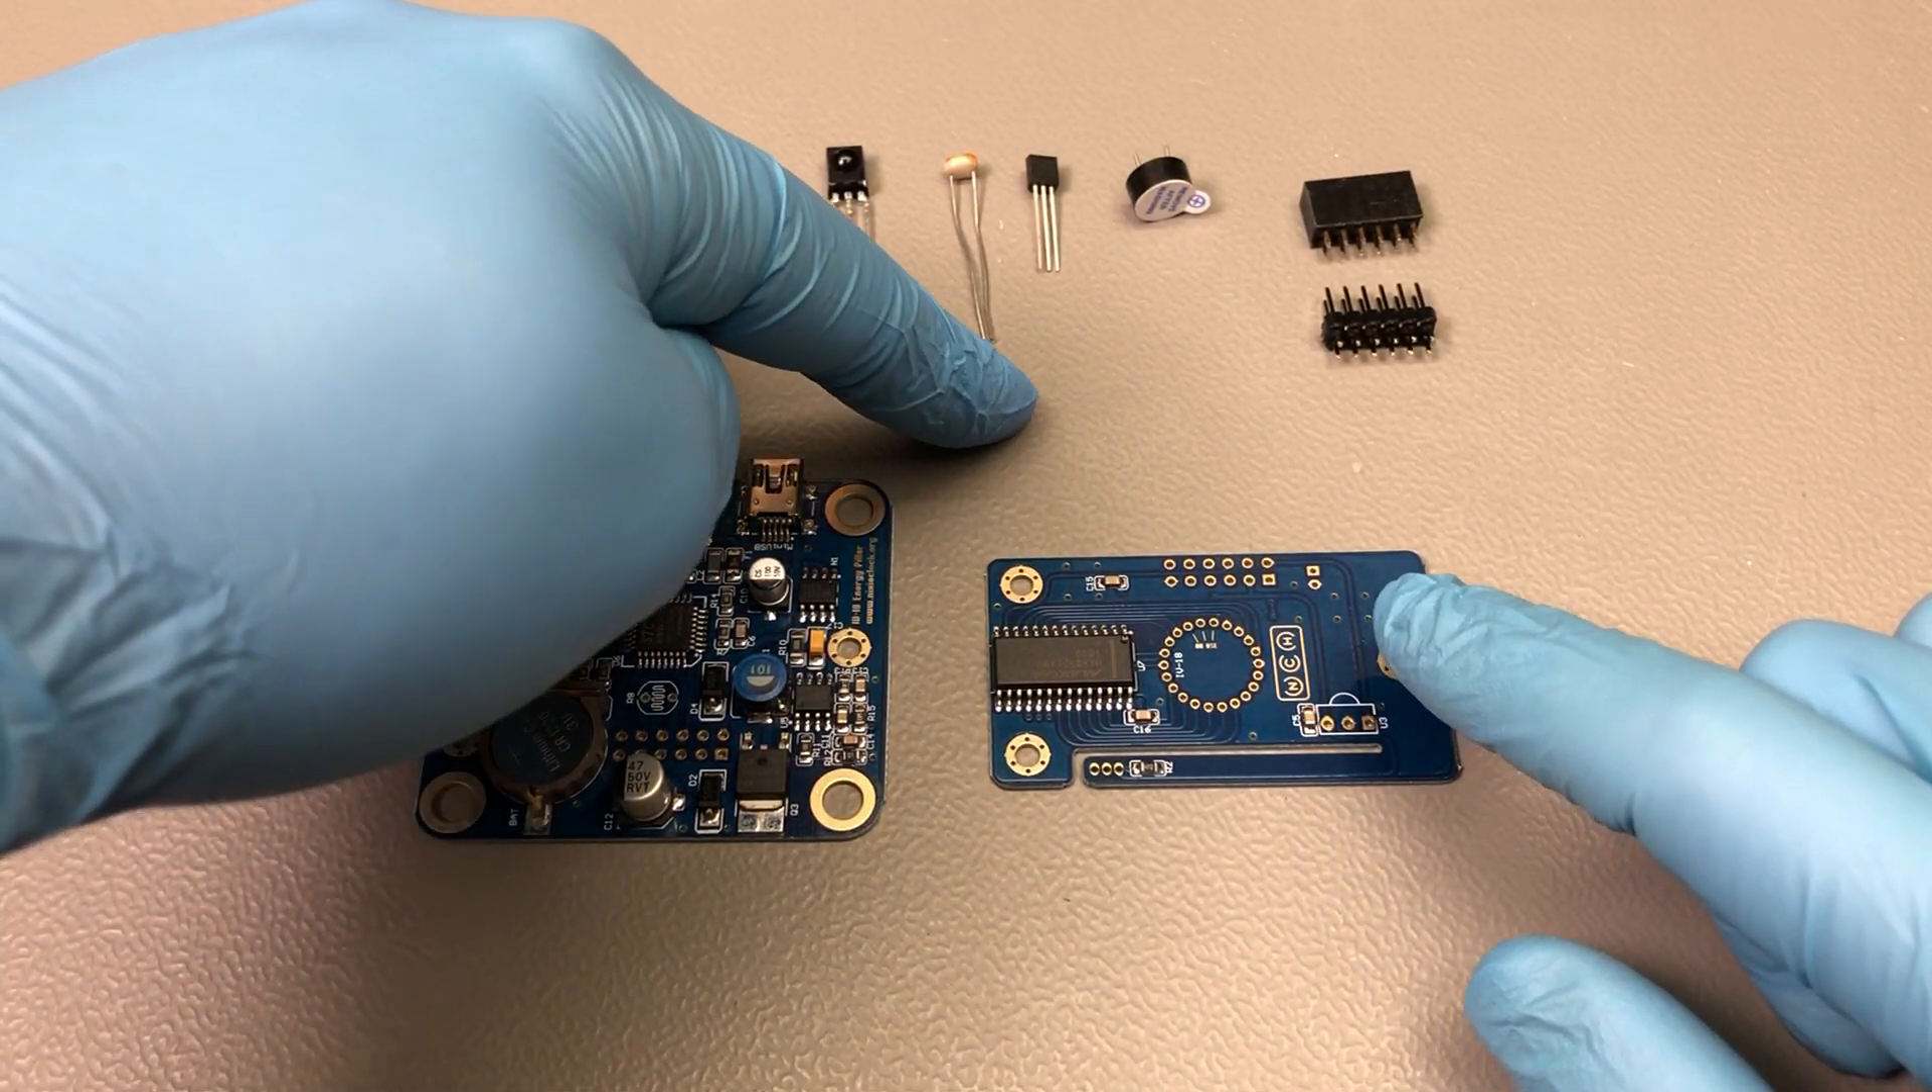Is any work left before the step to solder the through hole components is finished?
Yes.